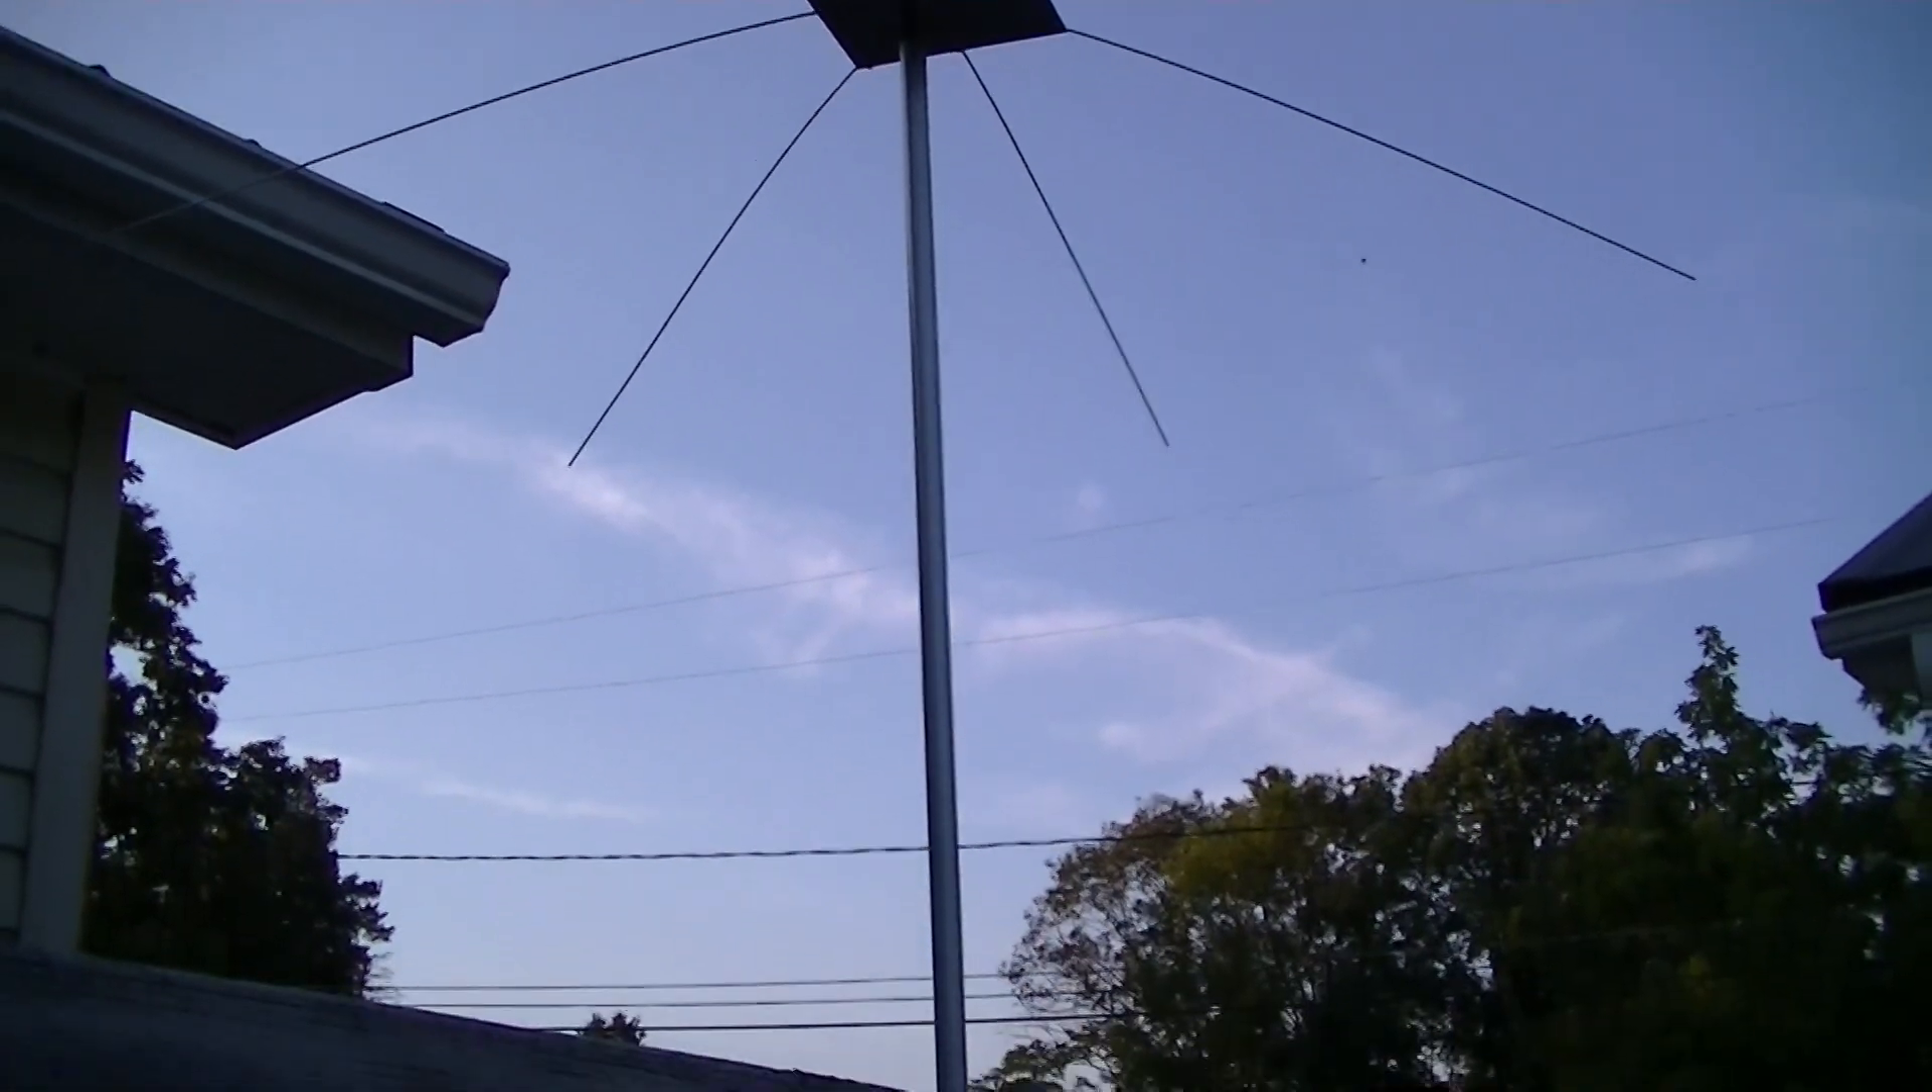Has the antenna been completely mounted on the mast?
Yes.